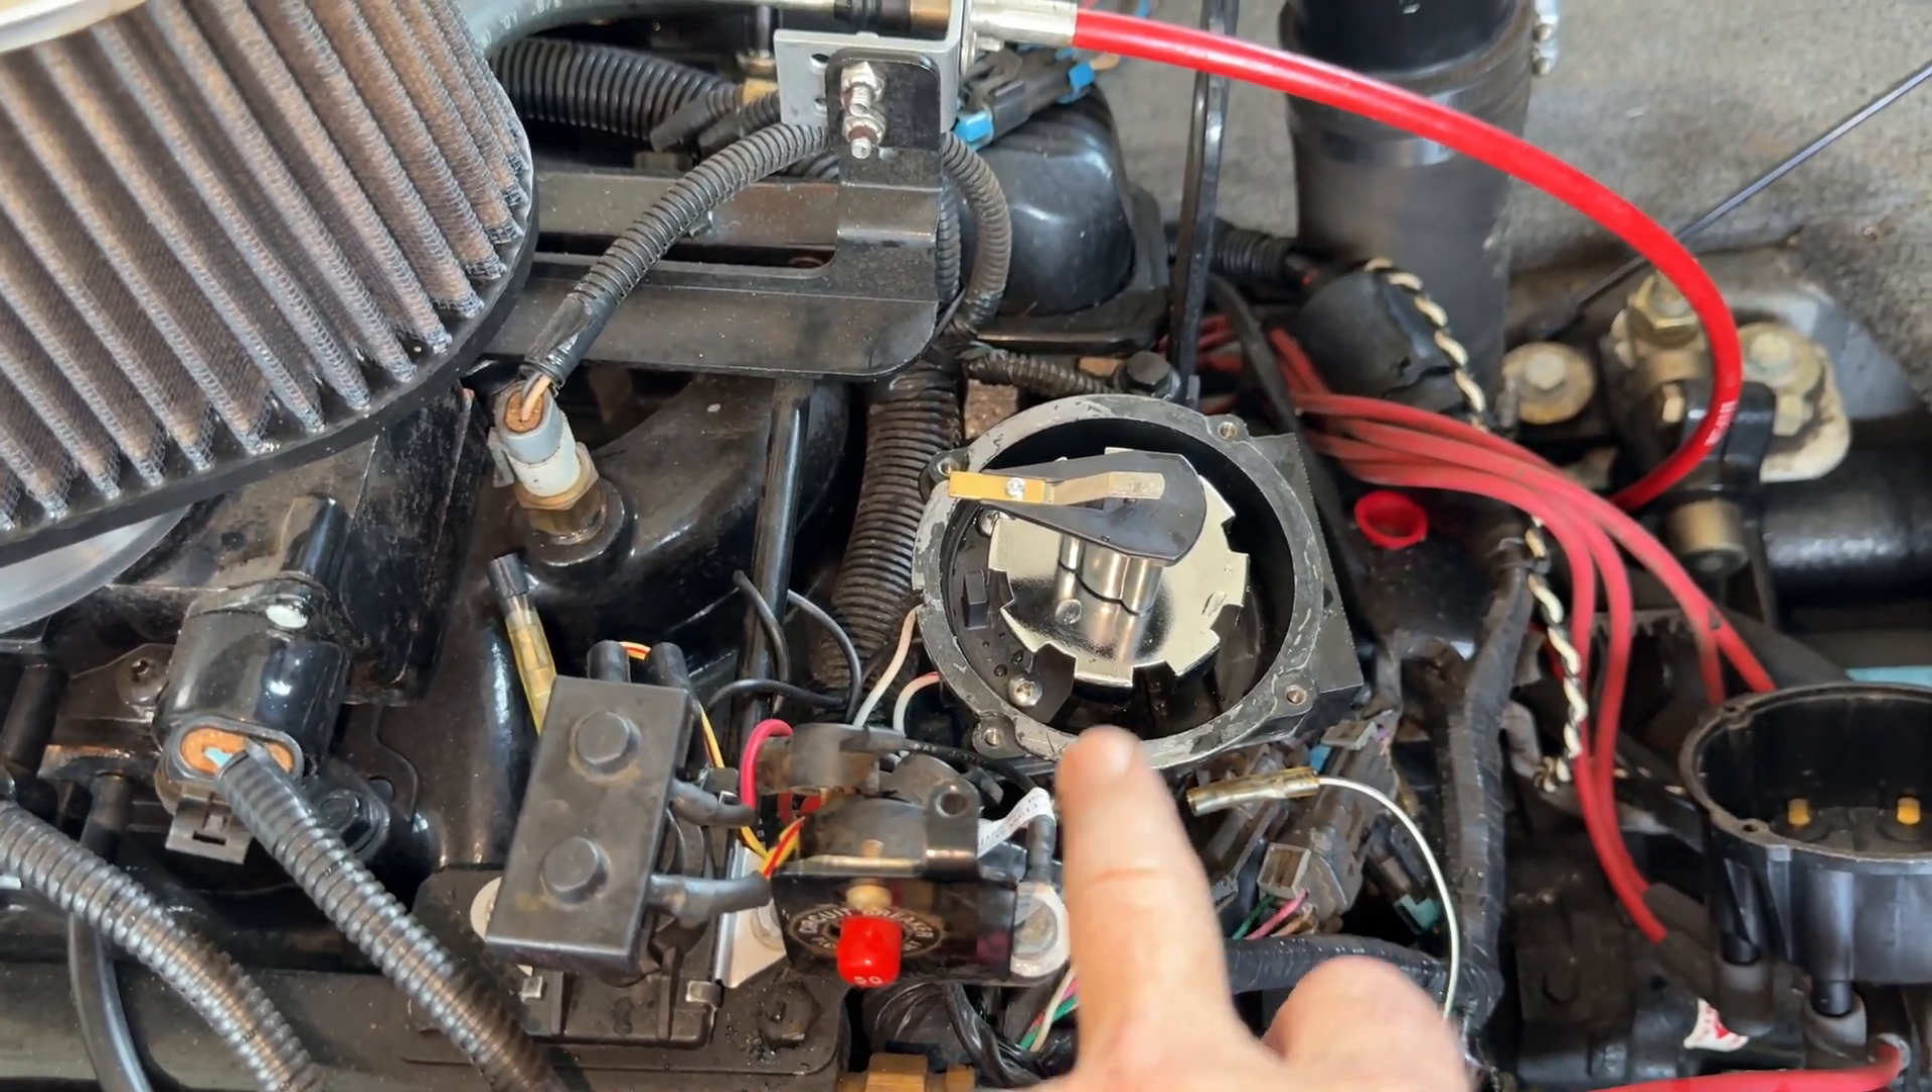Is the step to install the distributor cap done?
No.